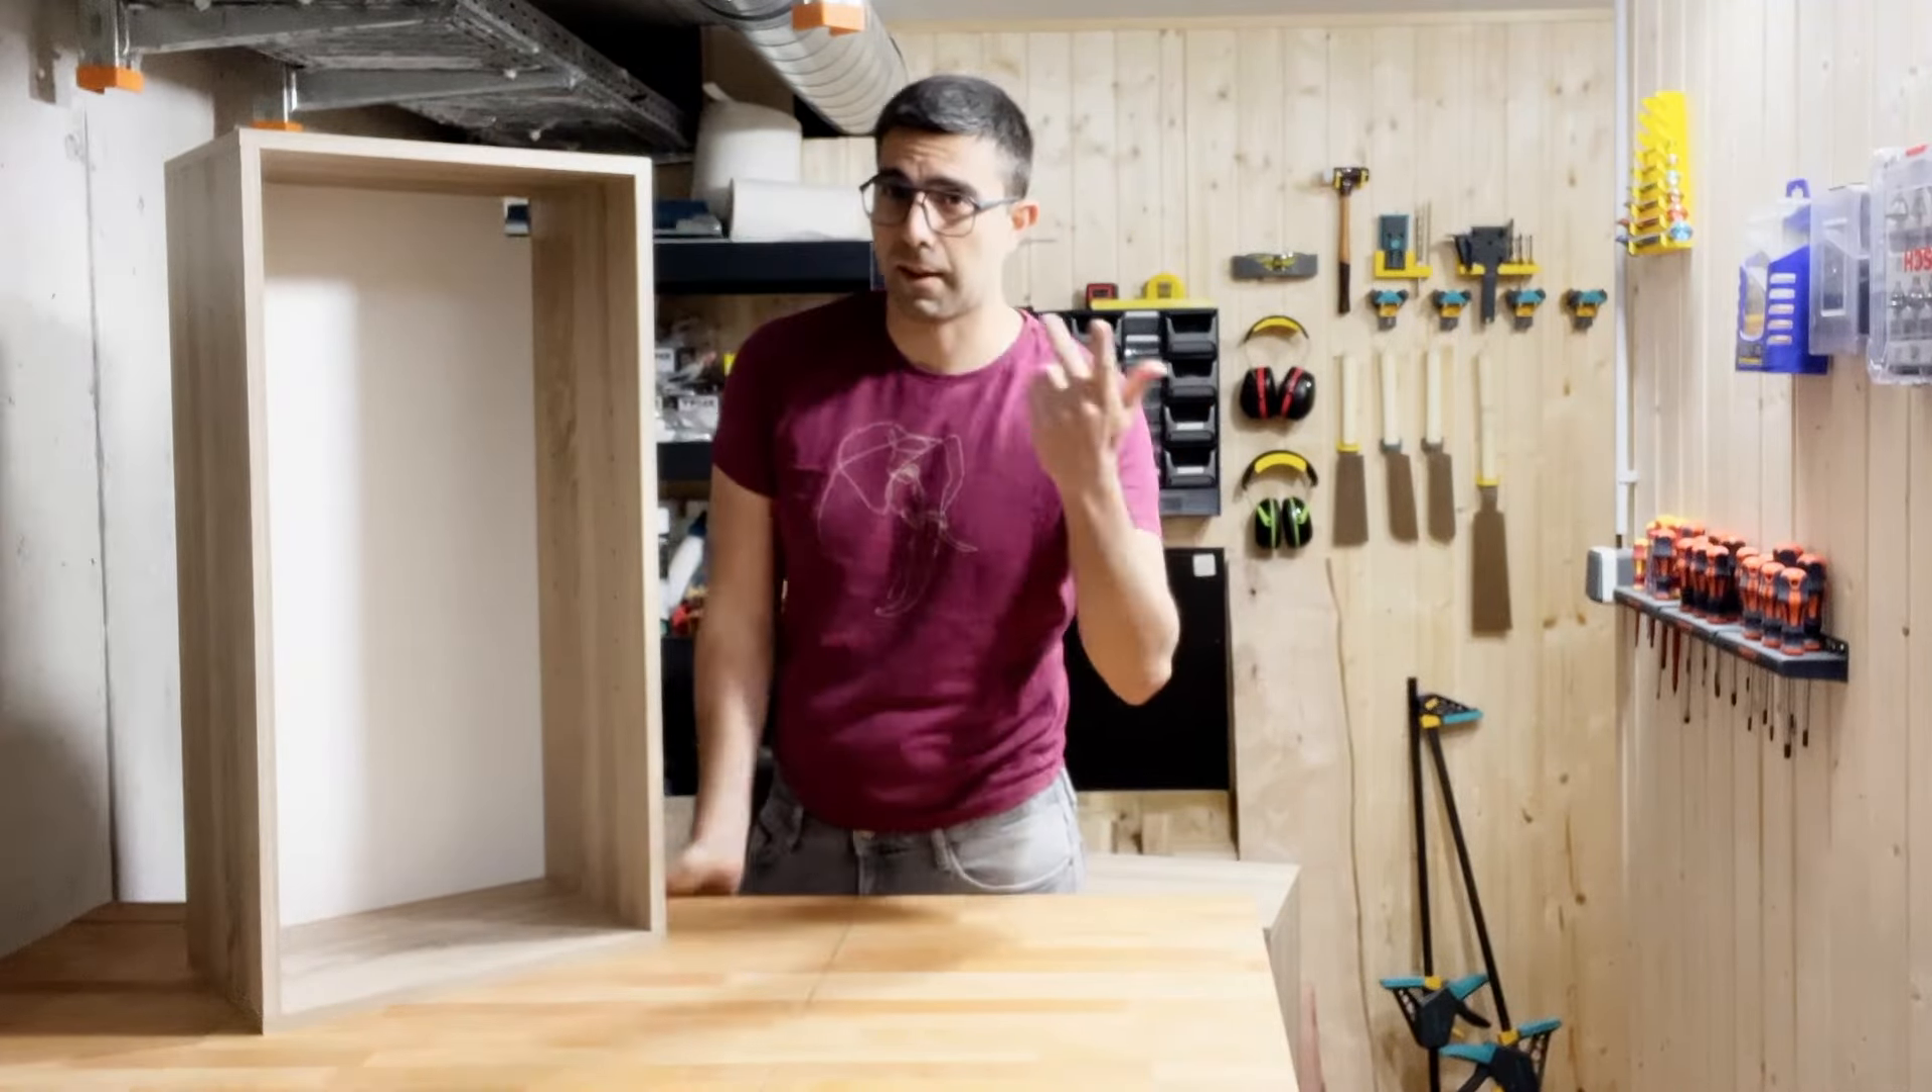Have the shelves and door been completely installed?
No.